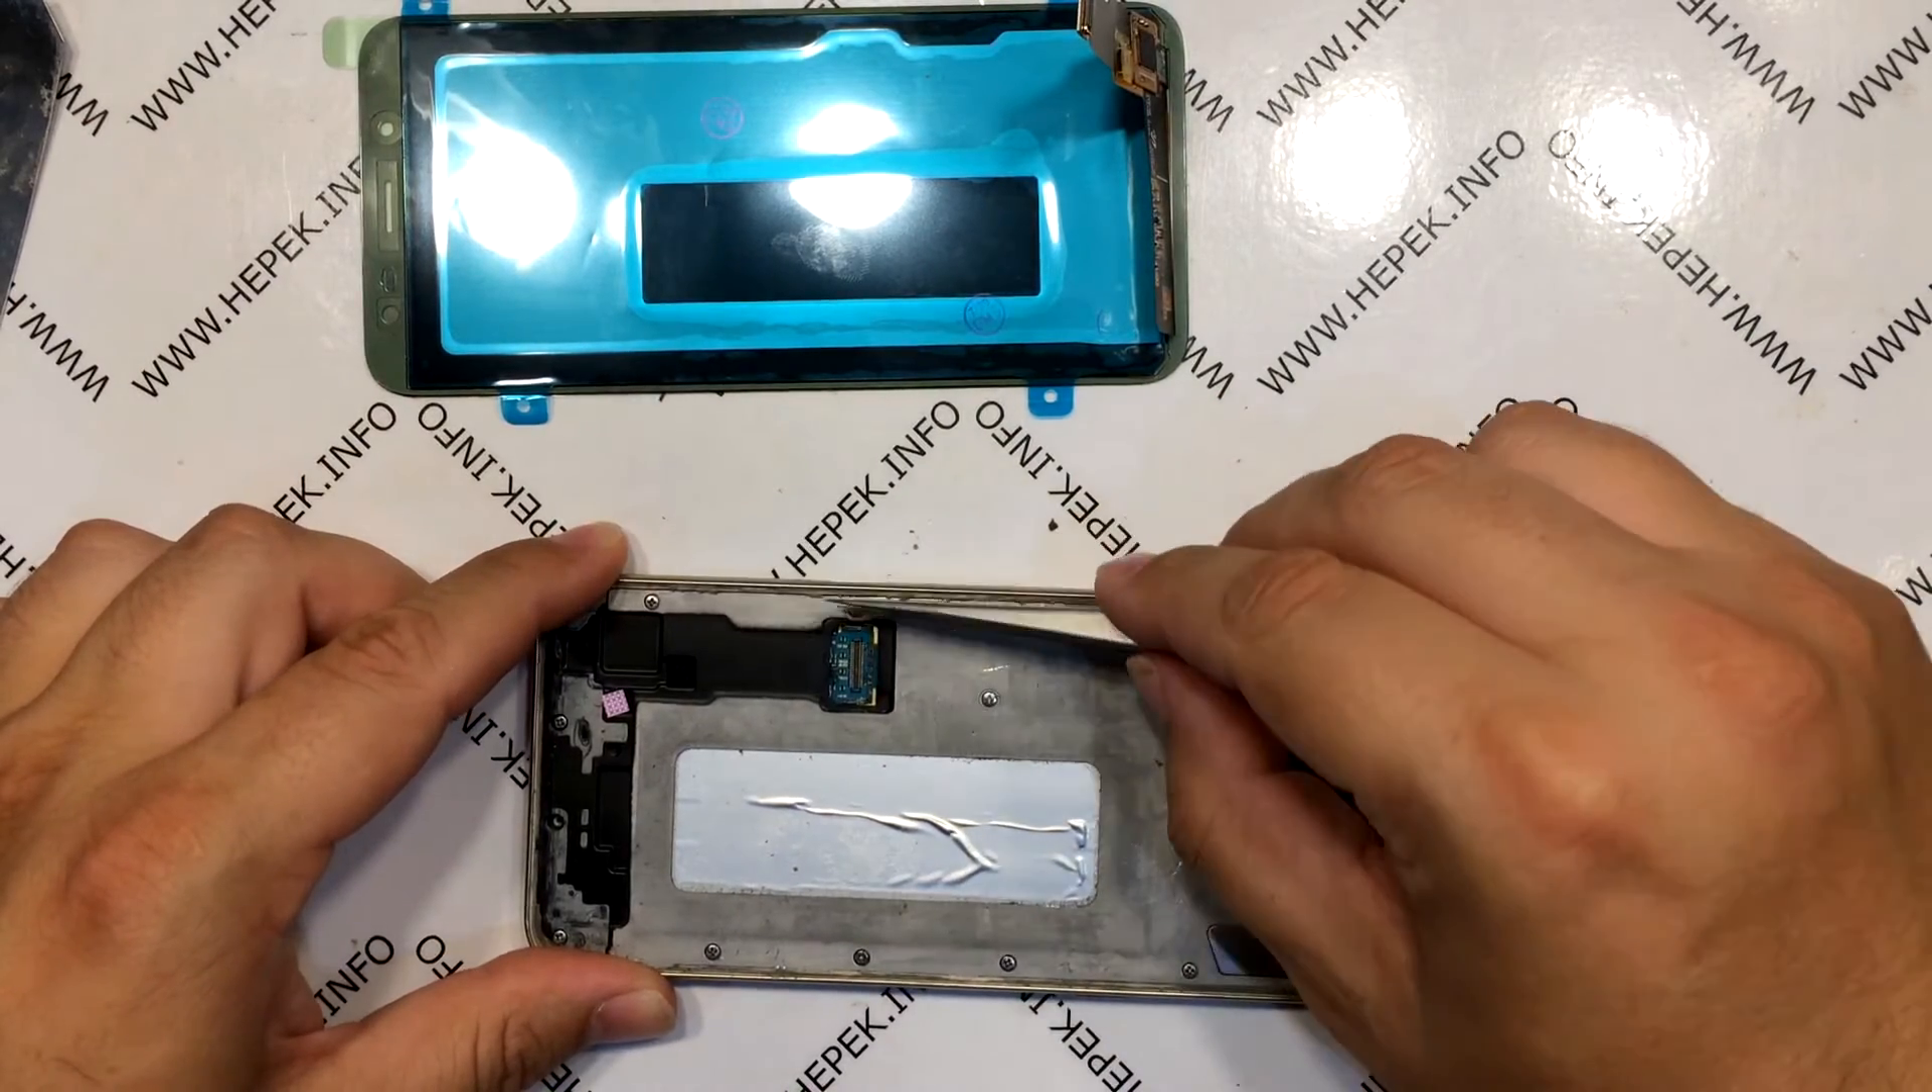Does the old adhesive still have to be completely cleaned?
Yes.